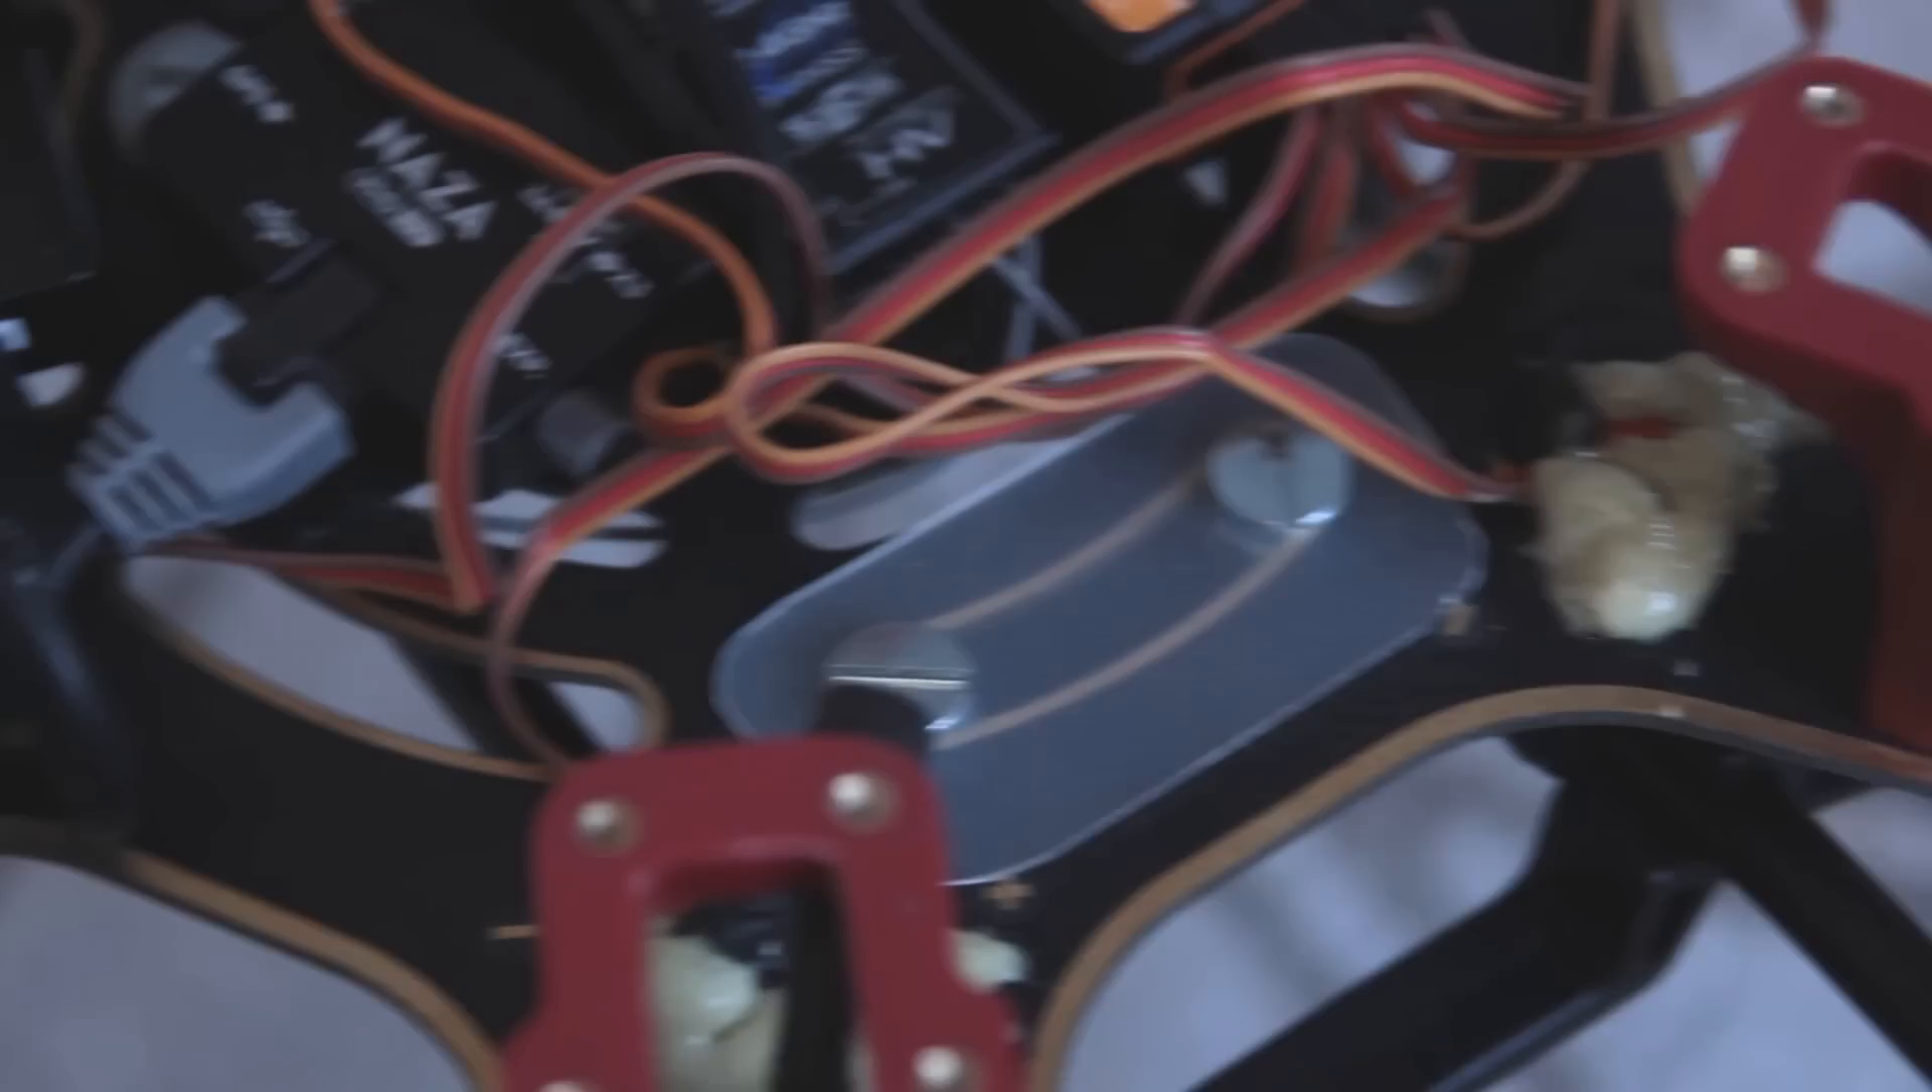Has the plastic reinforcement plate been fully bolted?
Yes.